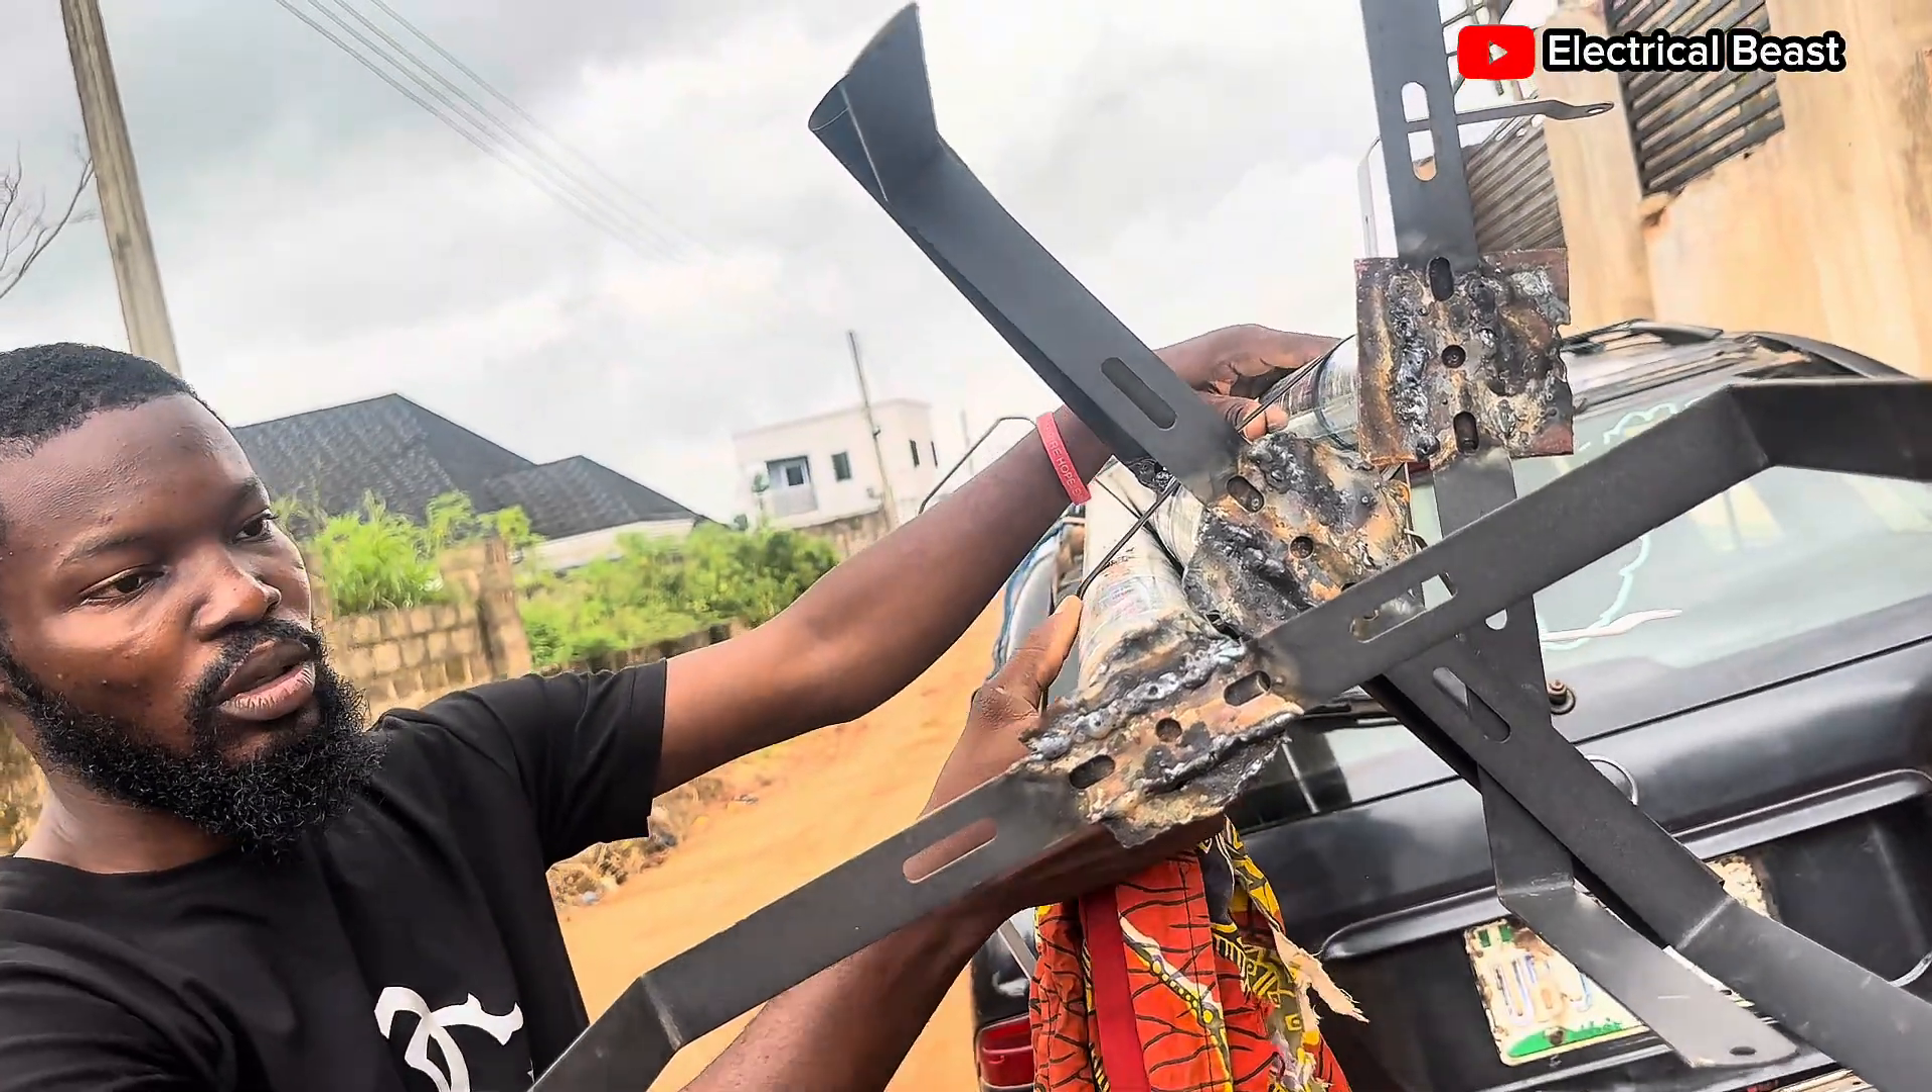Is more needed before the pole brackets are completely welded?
No.